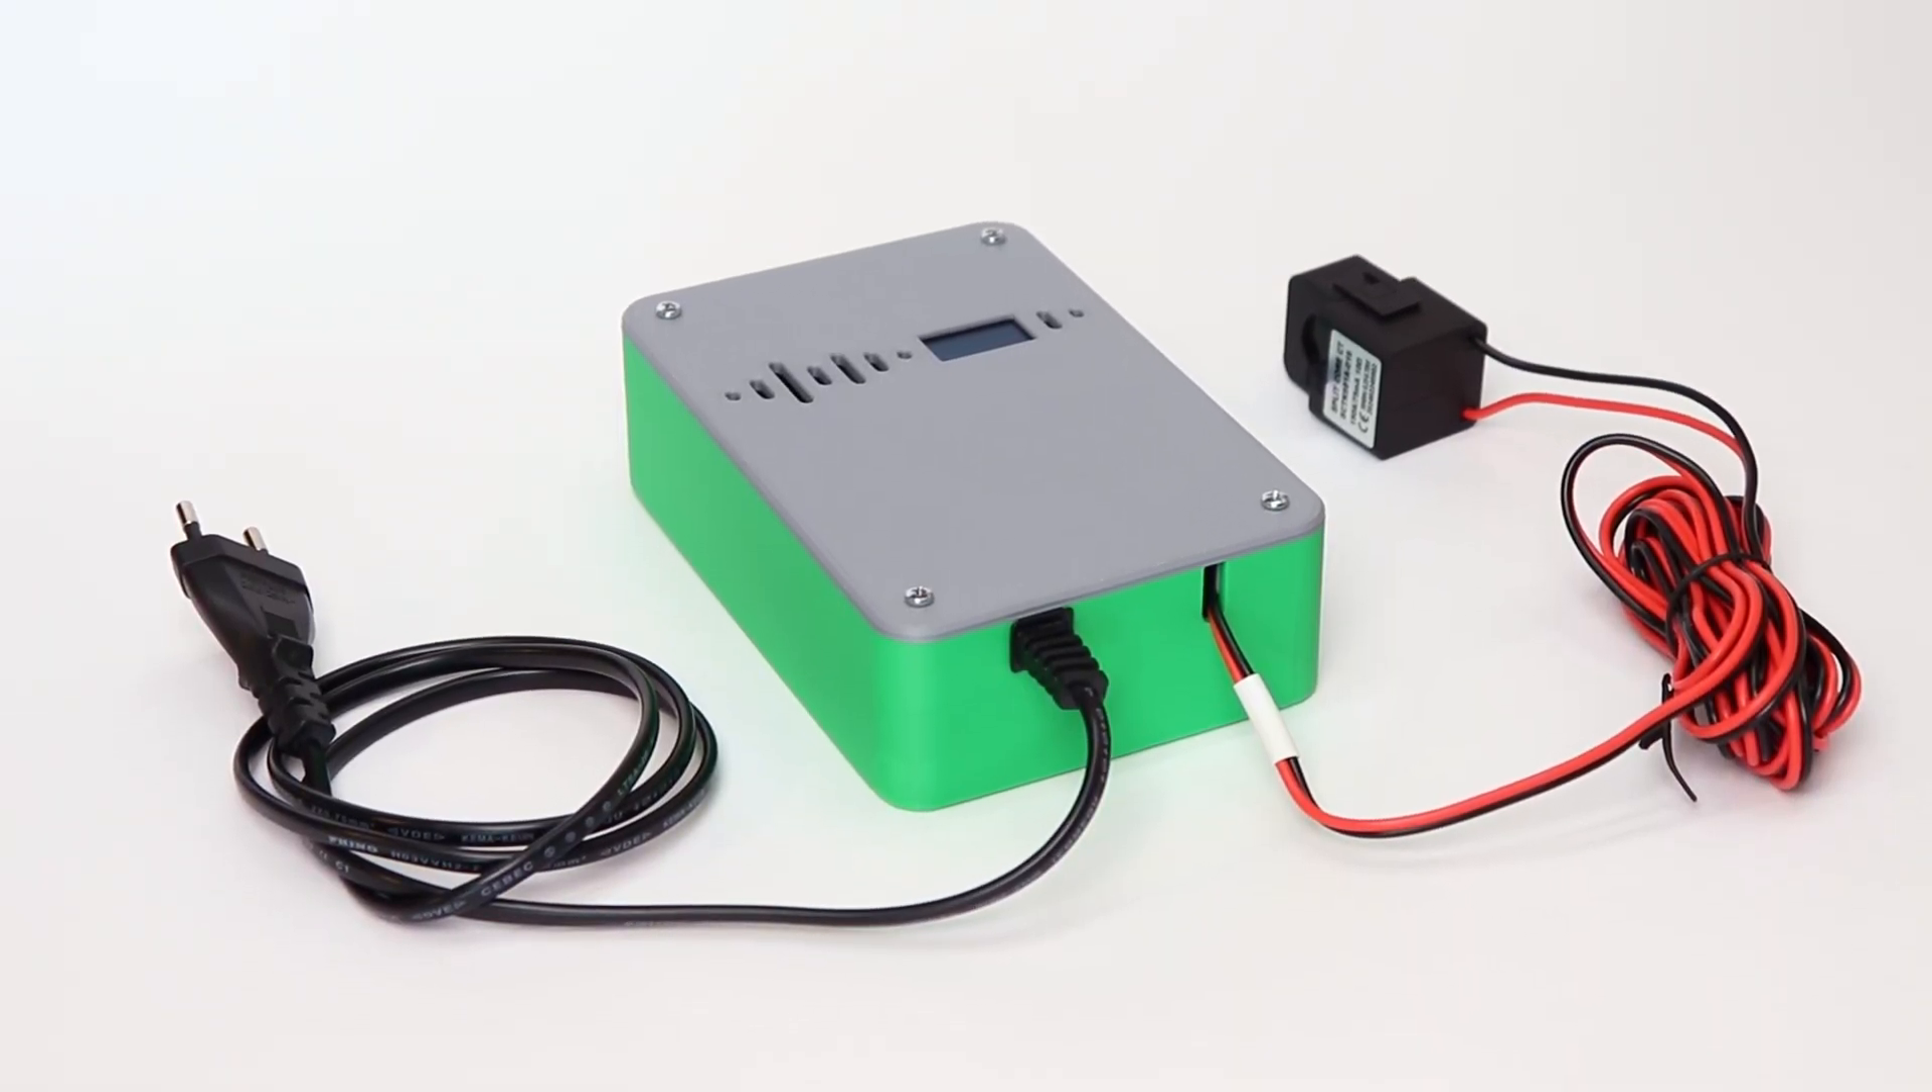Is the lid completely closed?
Yes.